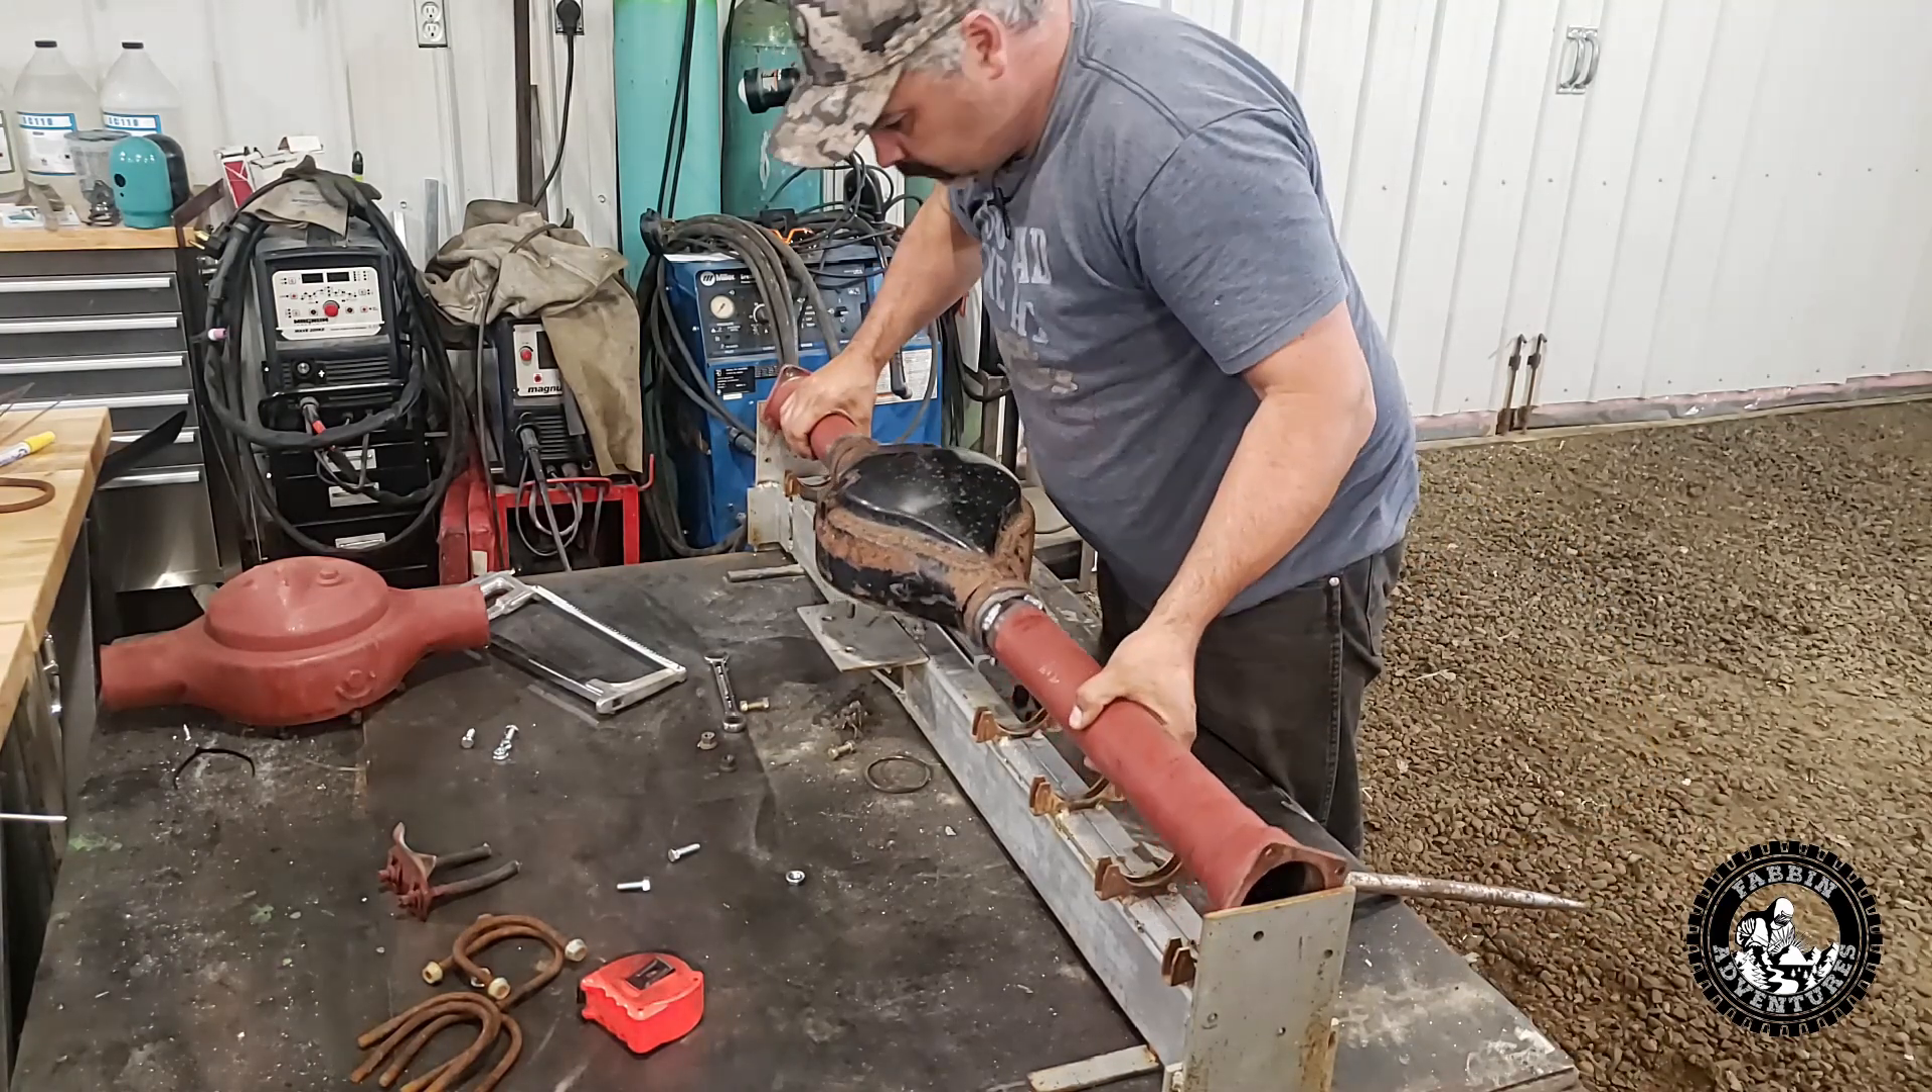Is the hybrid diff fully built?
No.